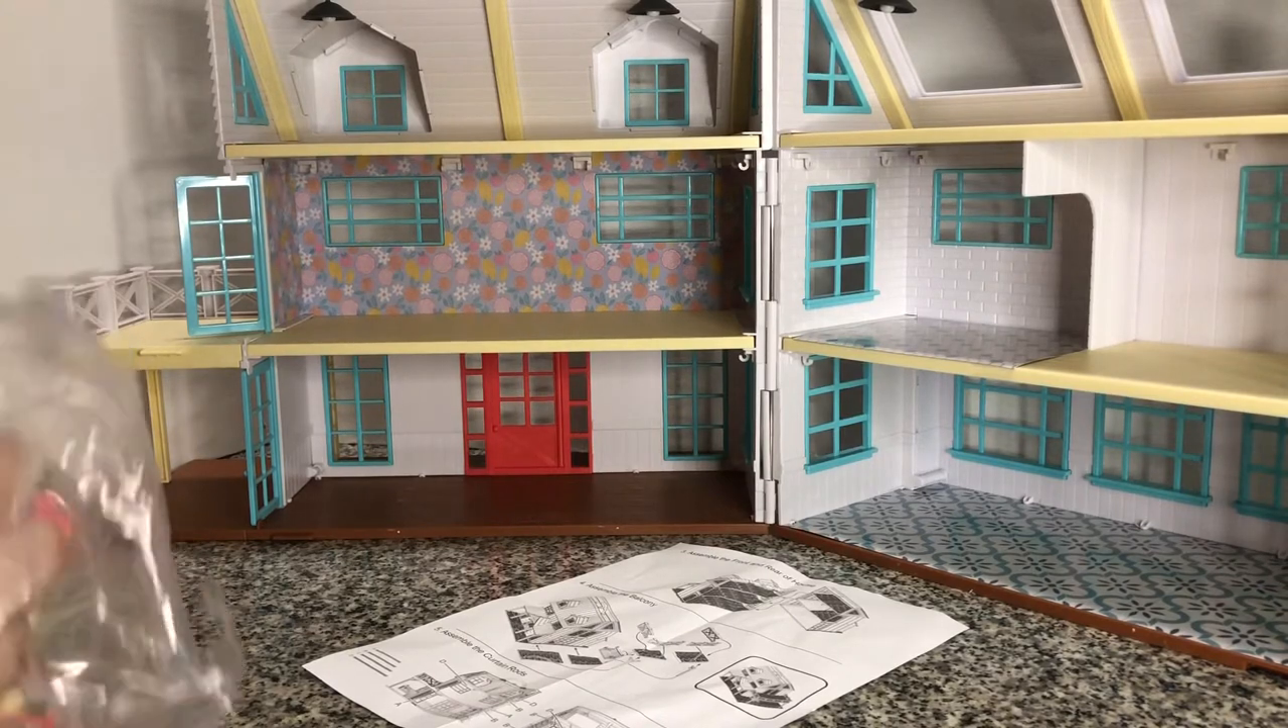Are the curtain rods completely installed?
No.